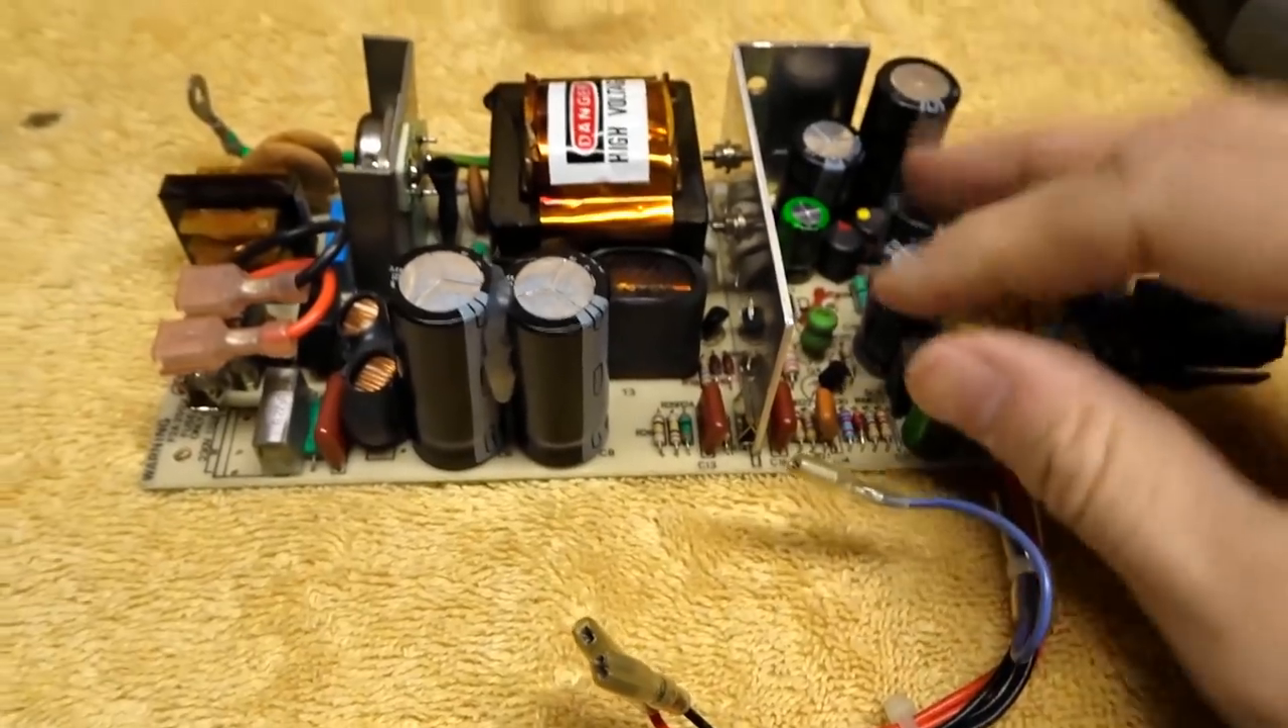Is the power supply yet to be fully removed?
No.